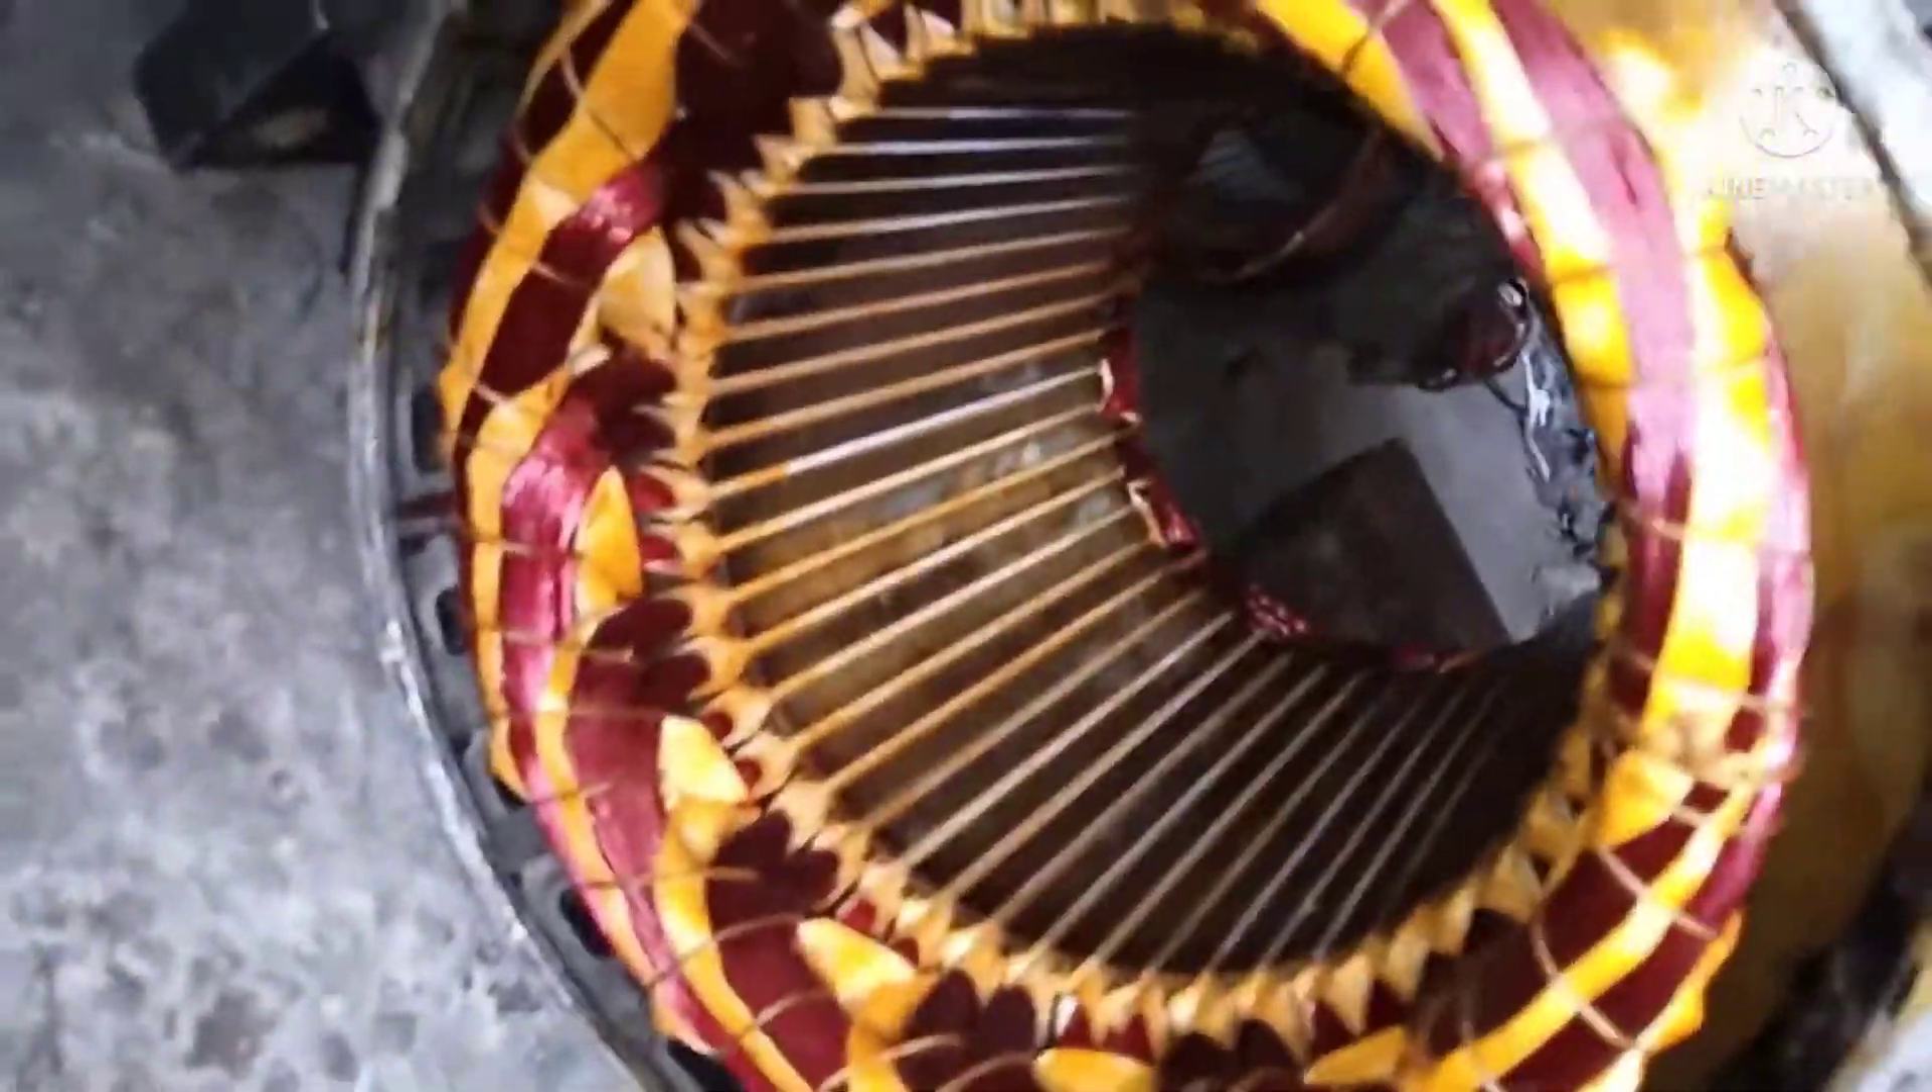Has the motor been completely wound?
Yes.